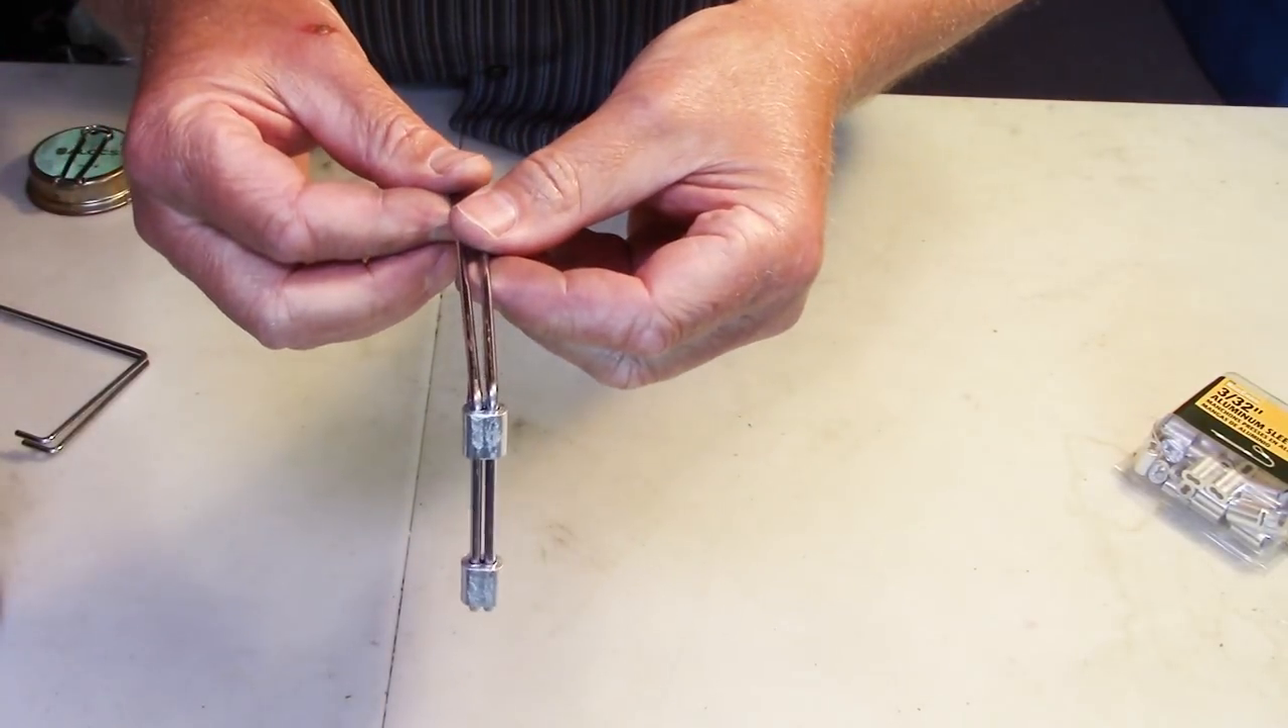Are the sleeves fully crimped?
Yes.